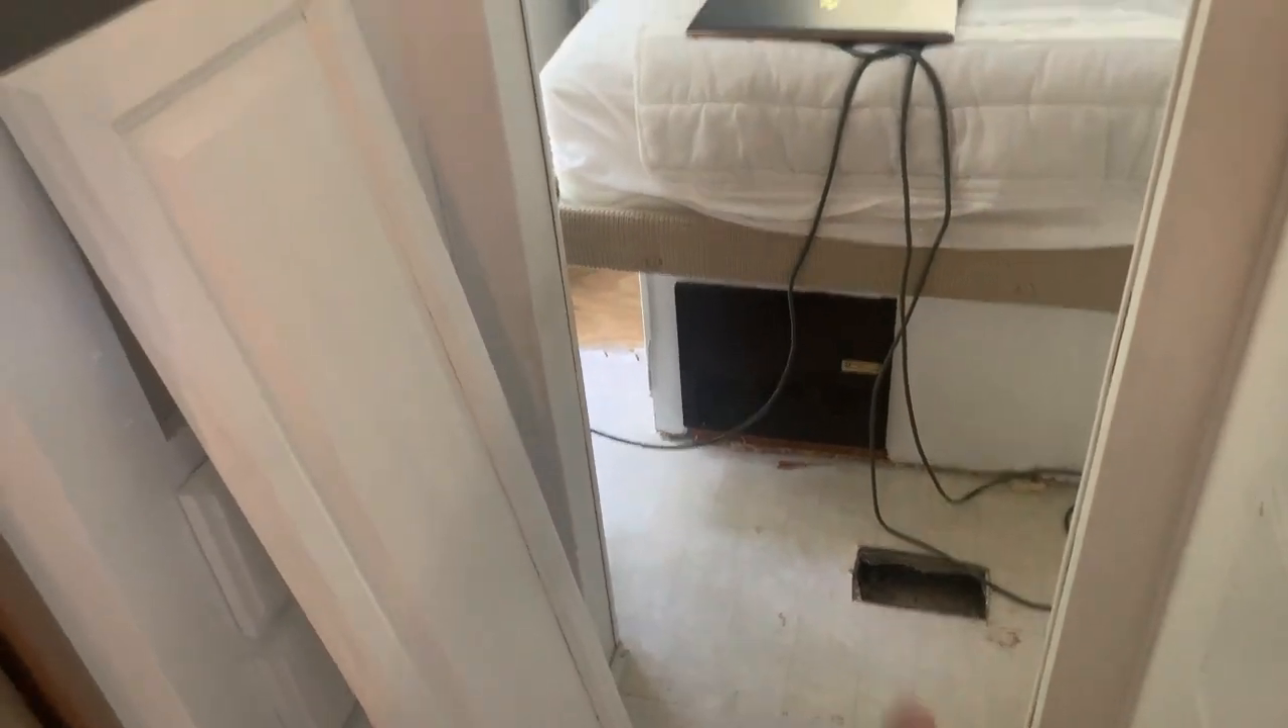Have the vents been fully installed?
No.